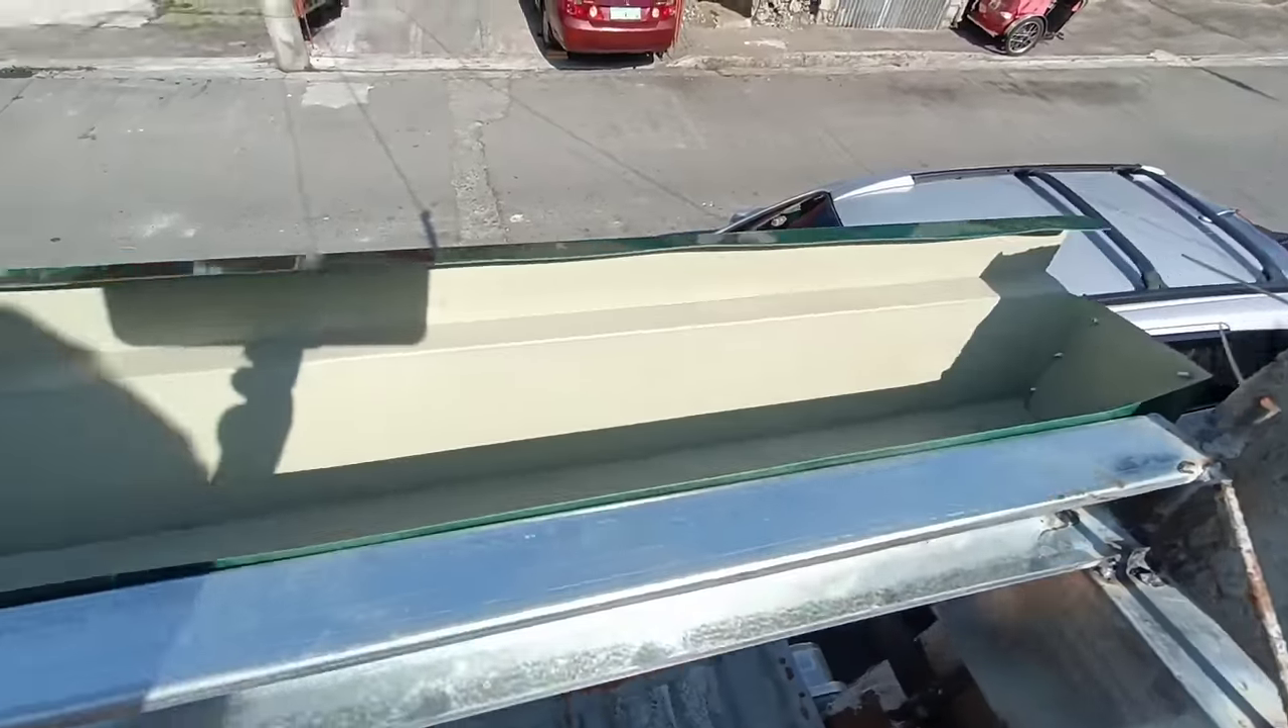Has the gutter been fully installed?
Yes.